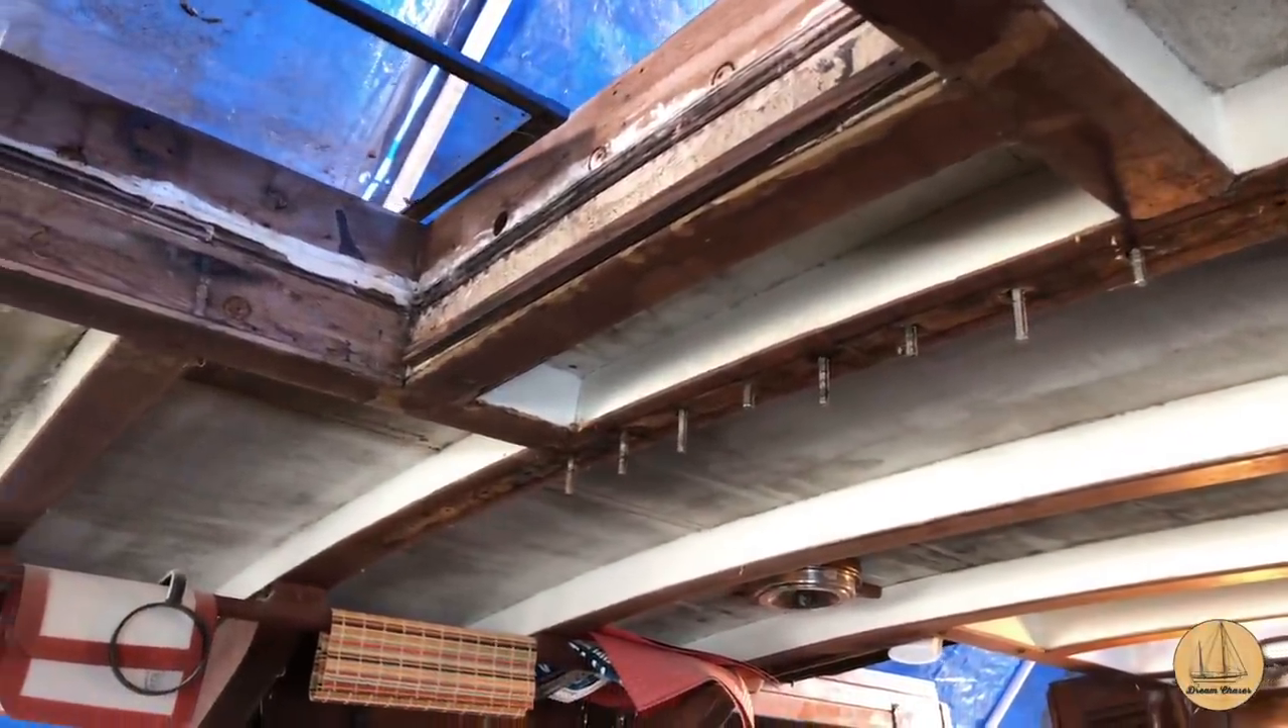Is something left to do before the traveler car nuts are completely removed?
No.